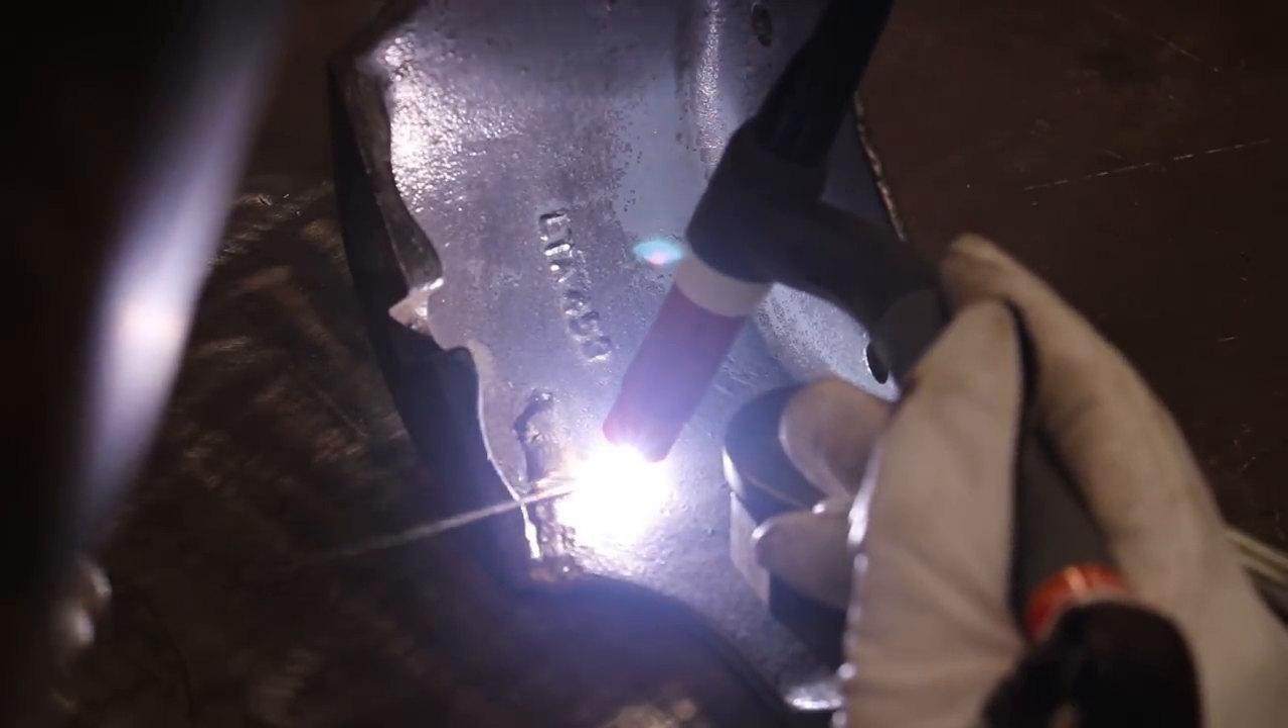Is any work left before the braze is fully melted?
Yes.